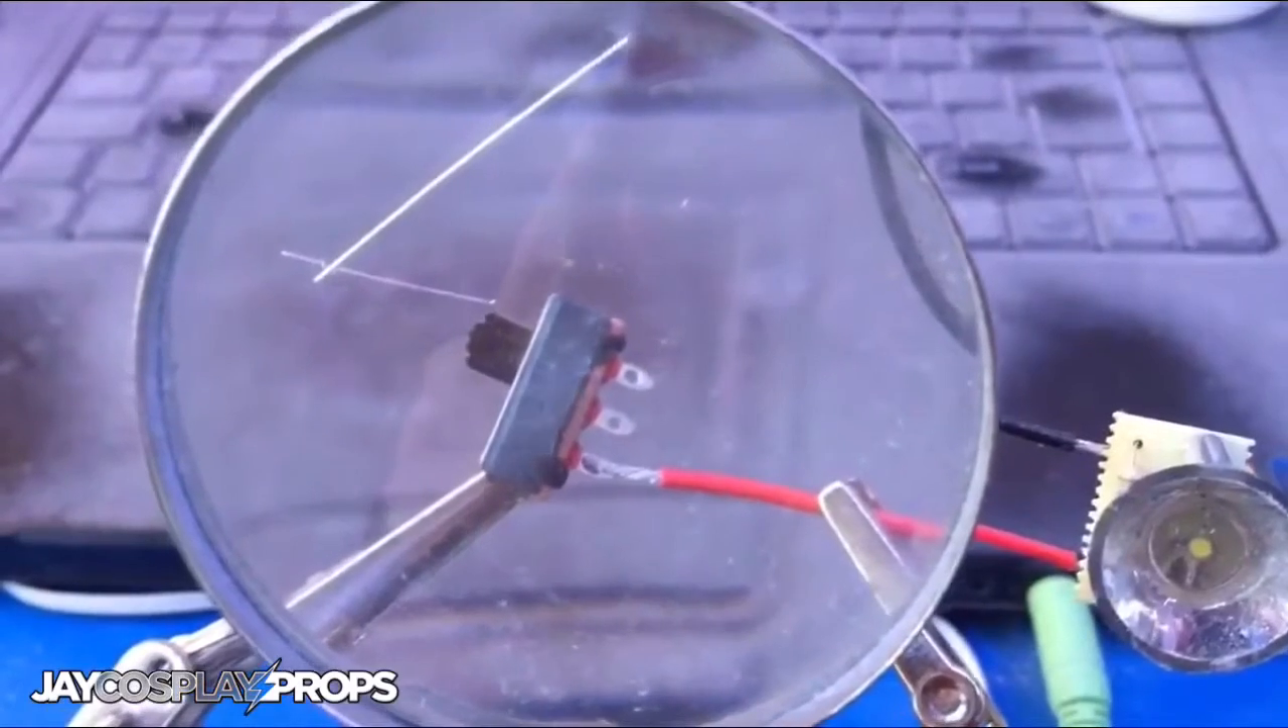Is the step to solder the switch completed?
No.